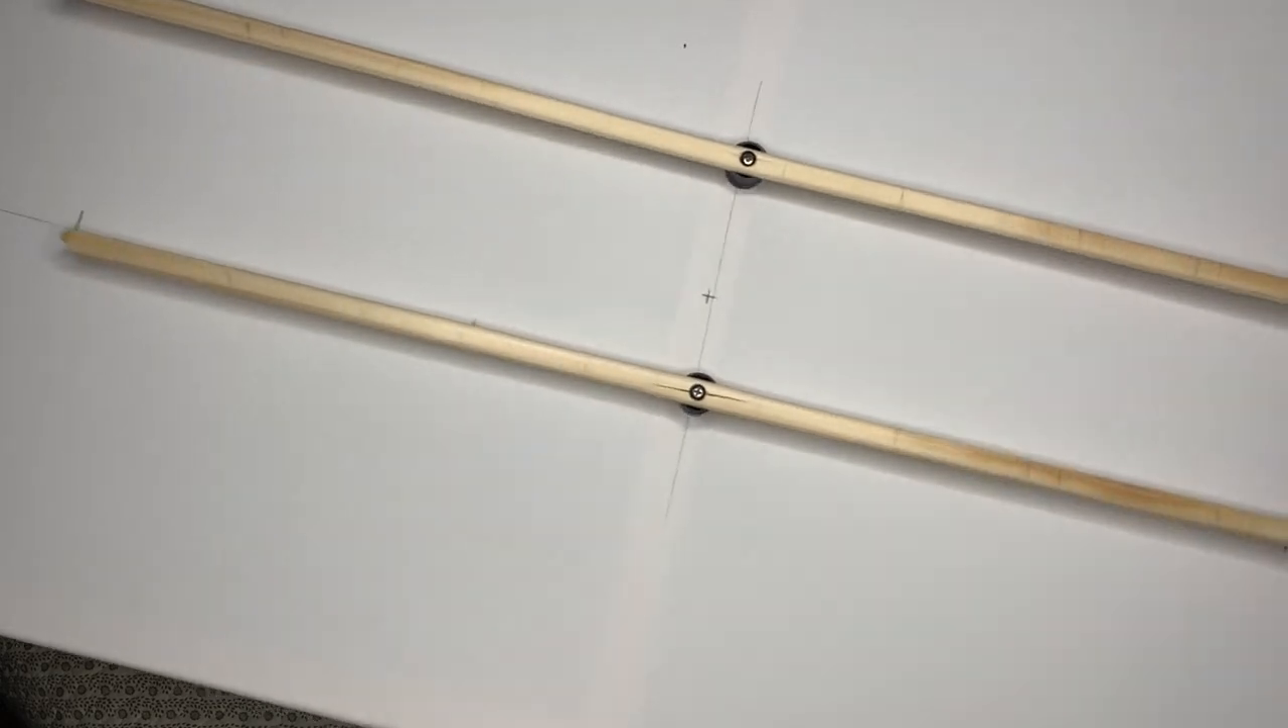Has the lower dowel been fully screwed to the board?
Yes.